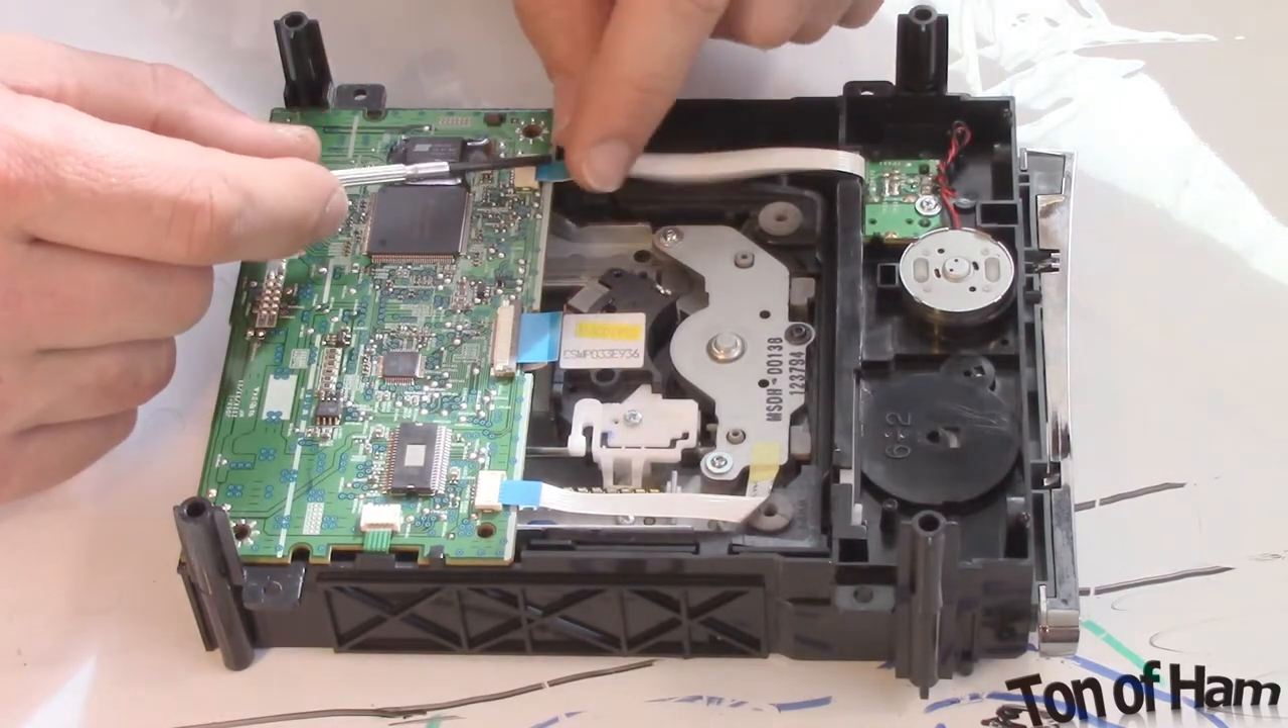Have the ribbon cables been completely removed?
No.